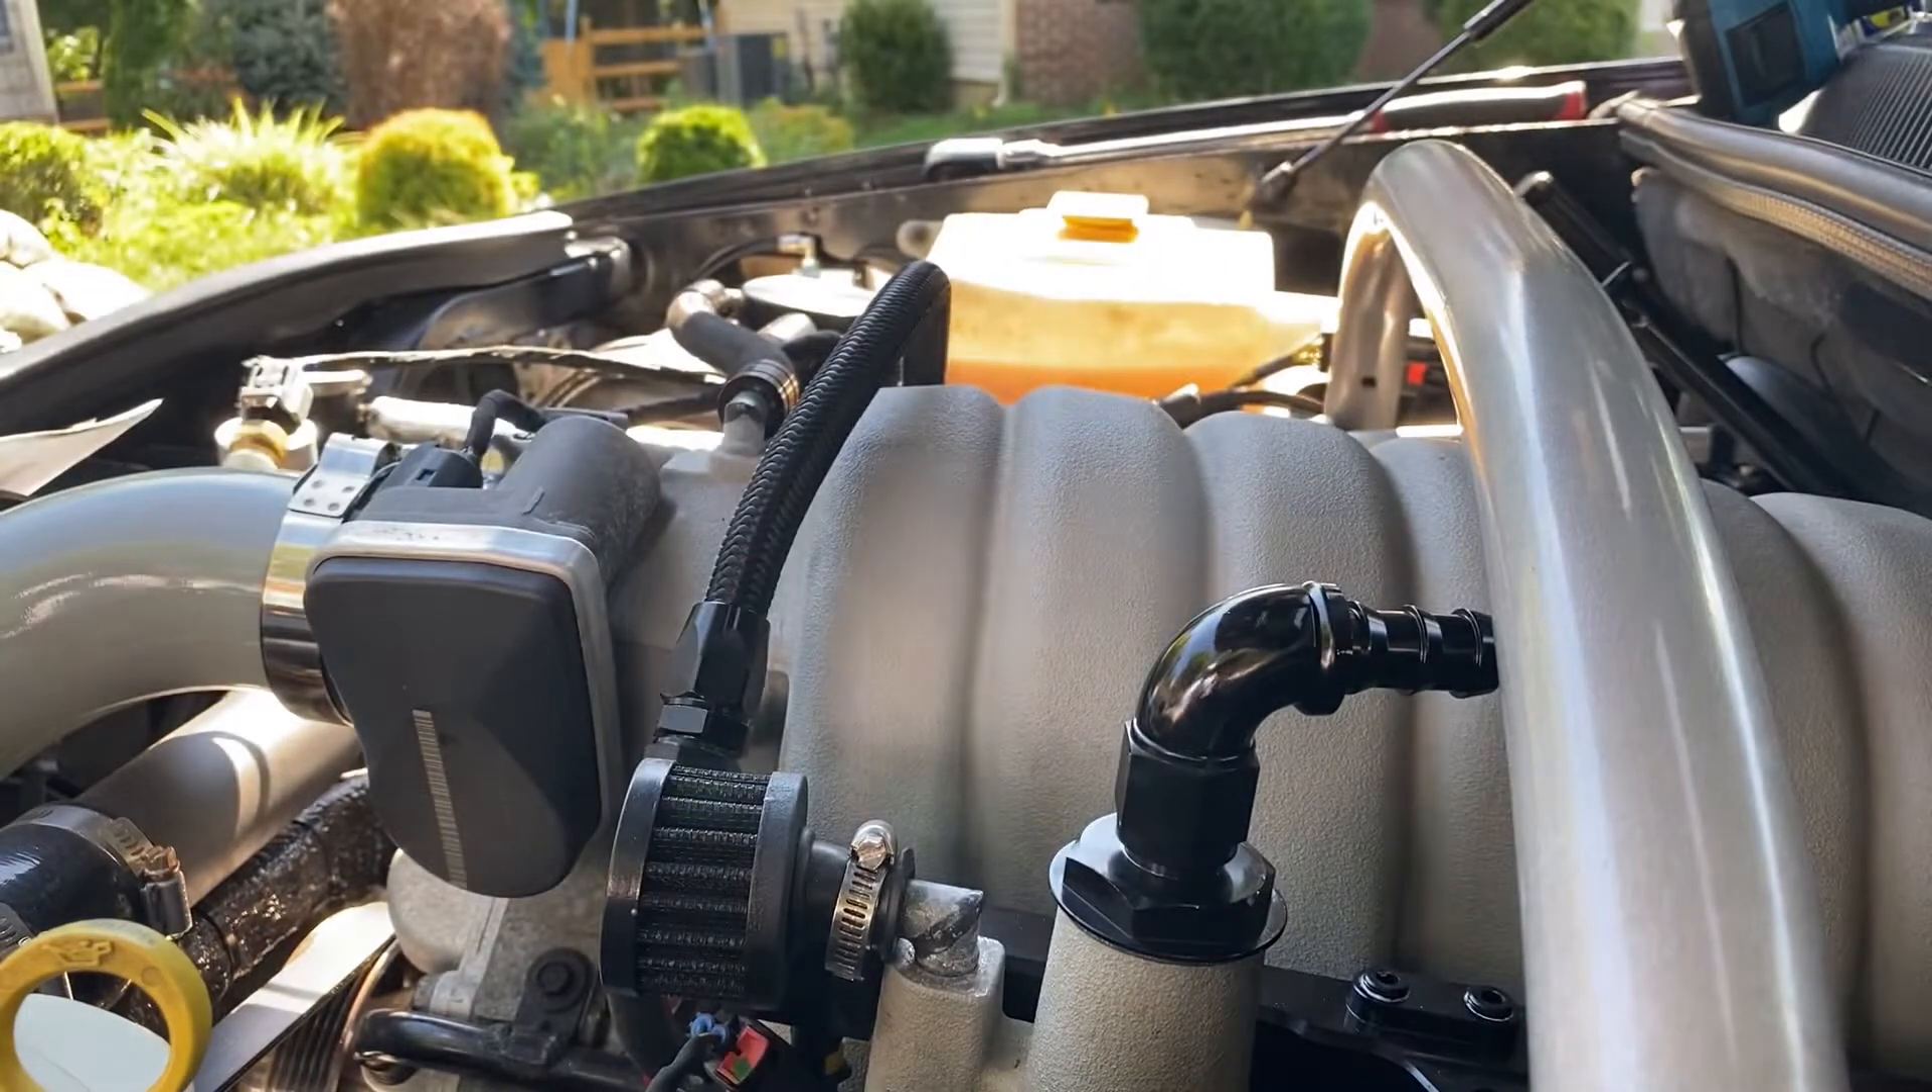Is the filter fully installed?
Yes.